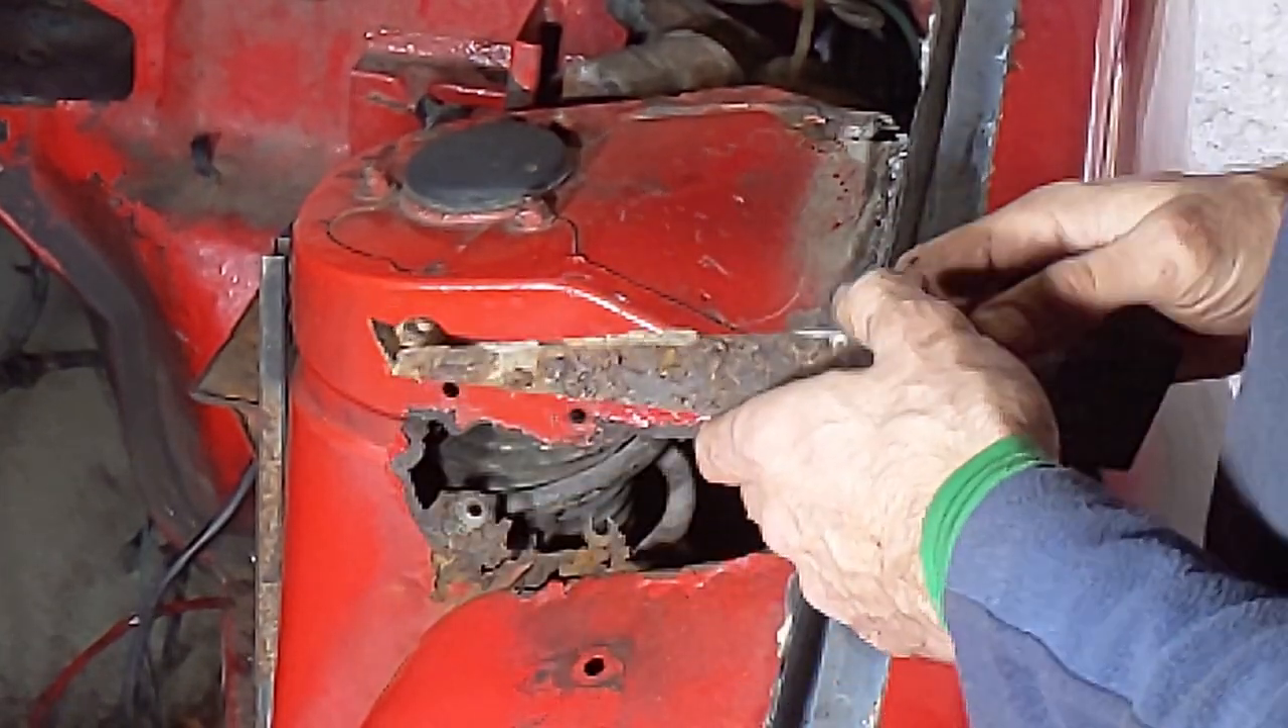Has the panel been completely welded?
No.